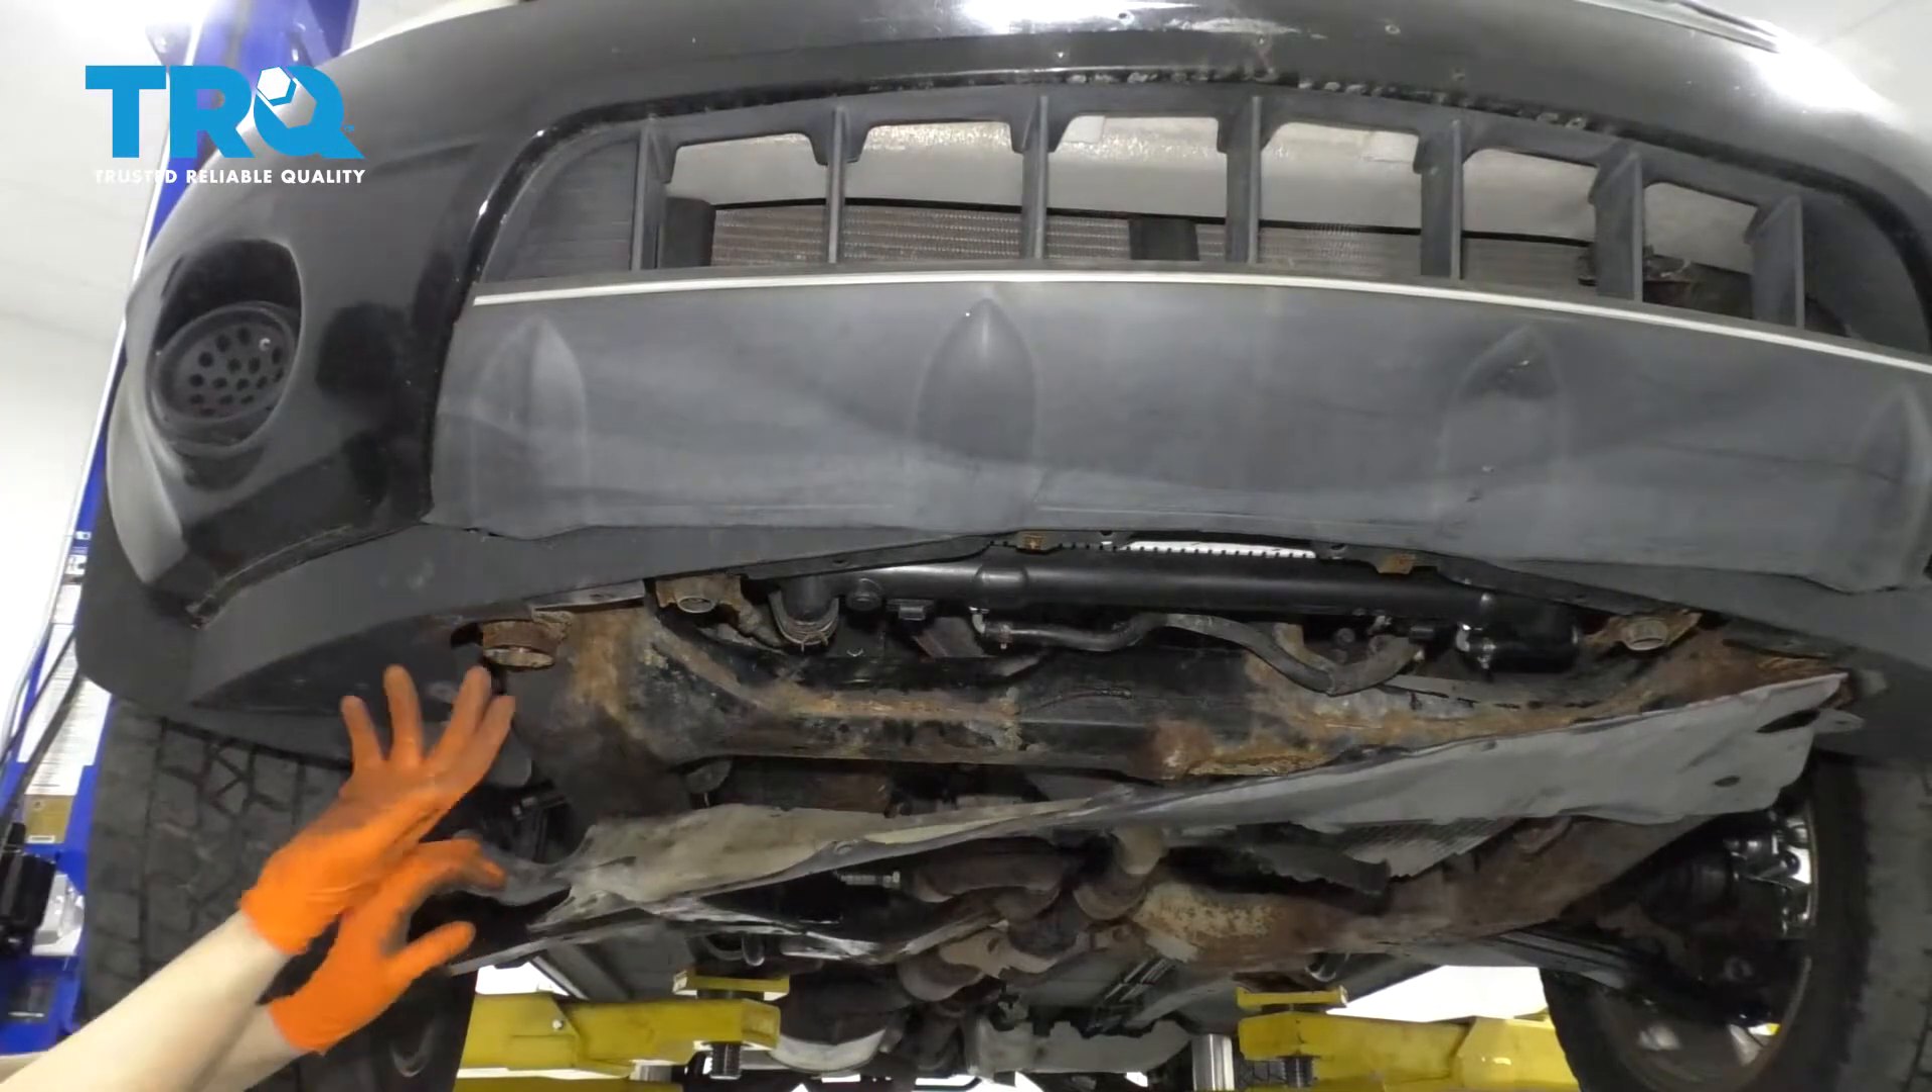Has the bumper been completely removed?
No.